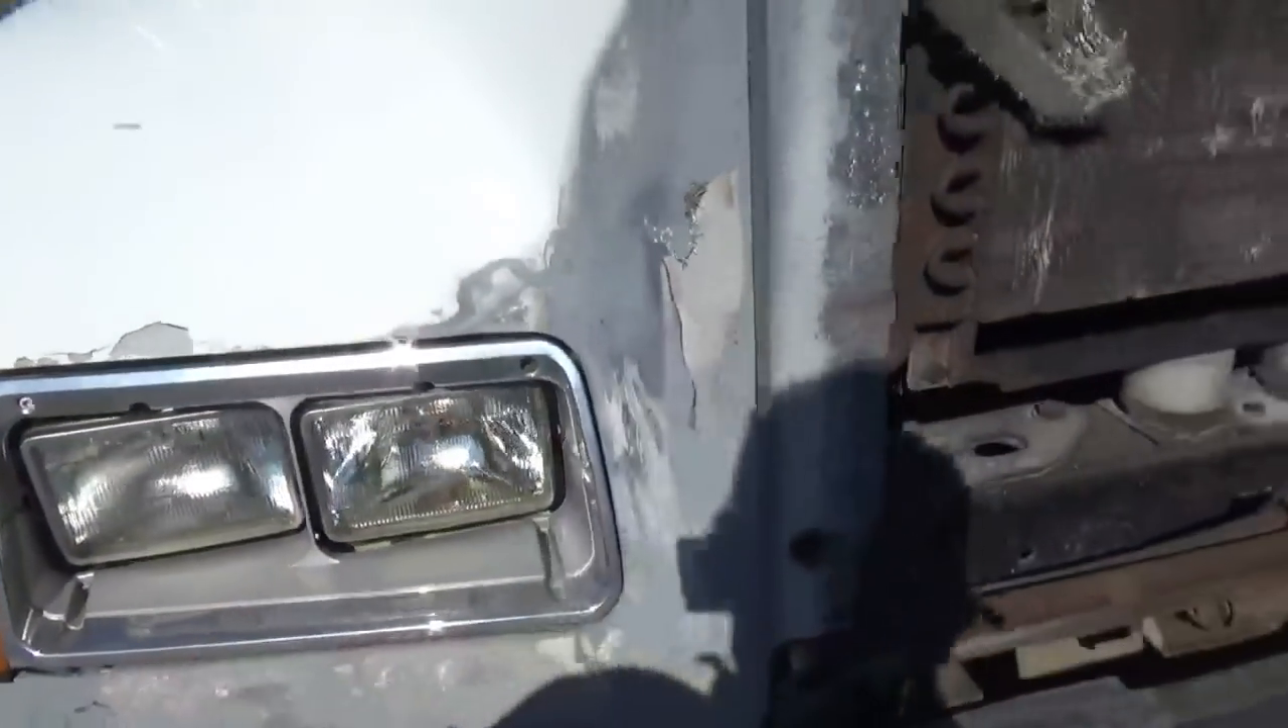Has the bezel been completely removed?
No.